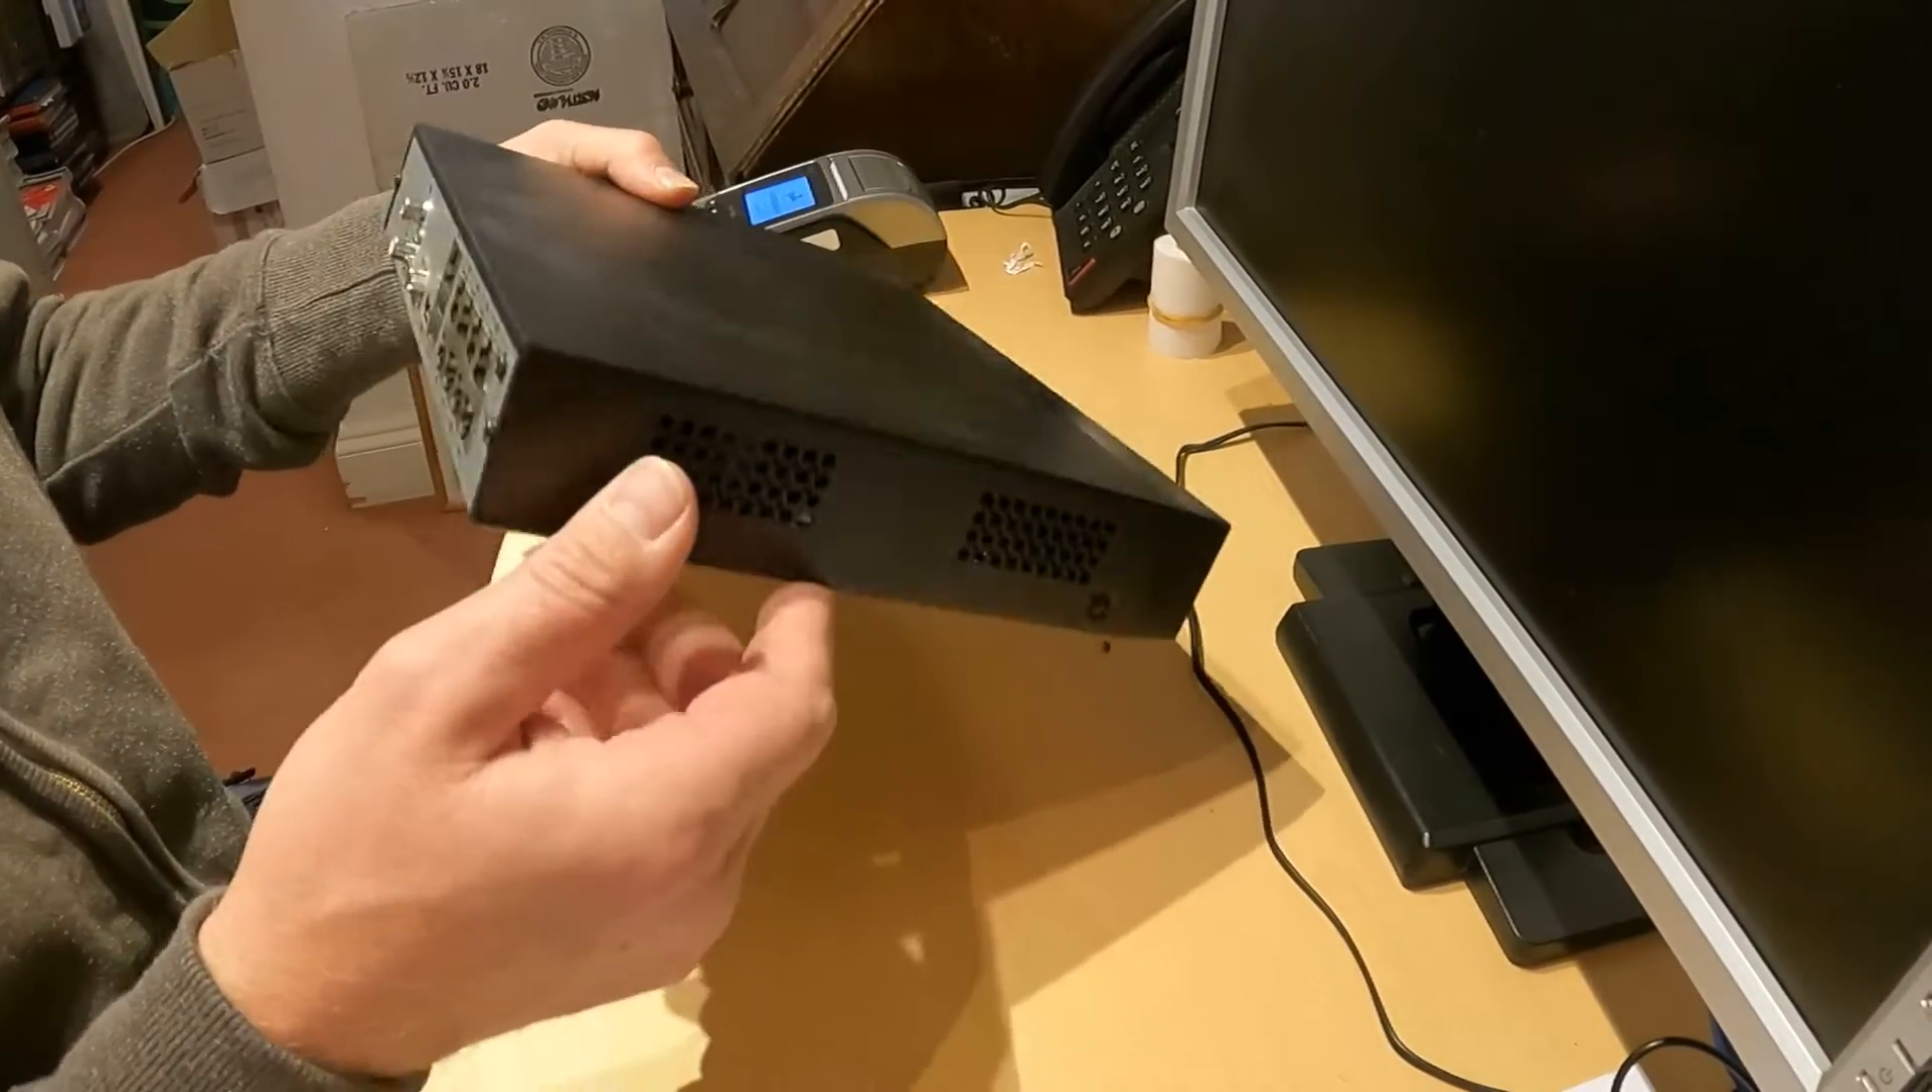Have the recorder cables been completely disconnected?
Yes.